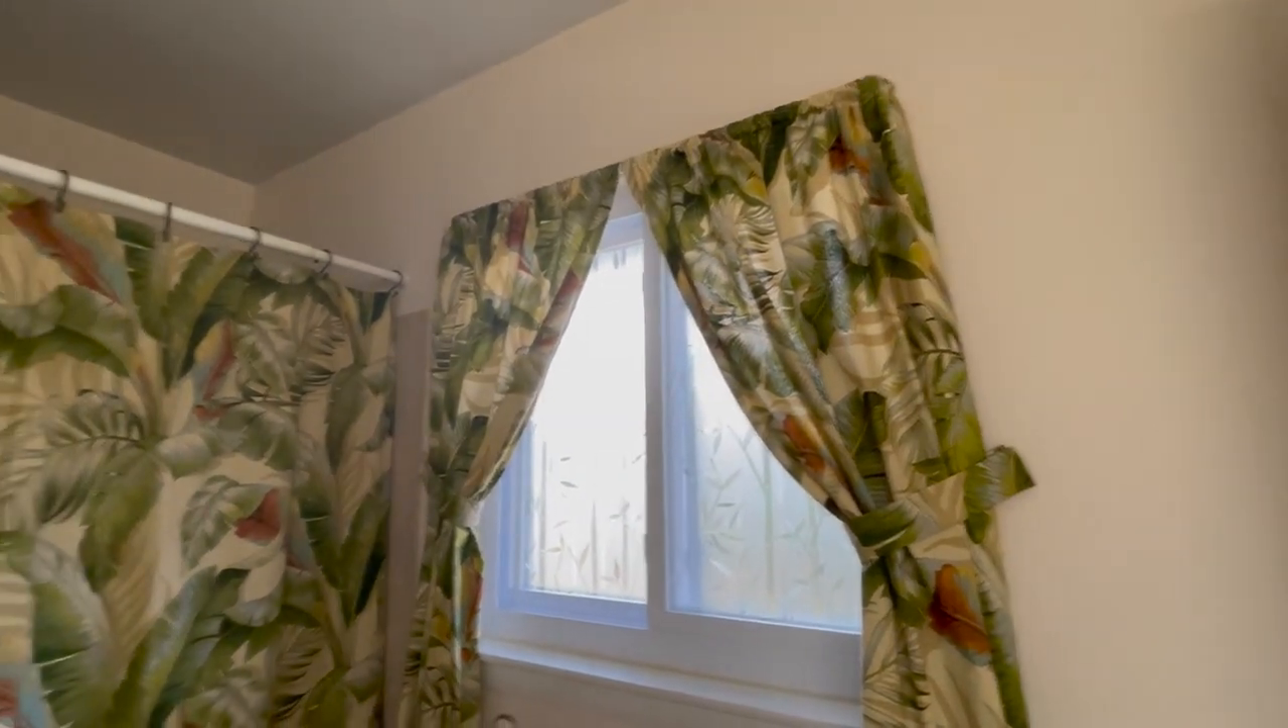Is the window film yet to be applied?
No.